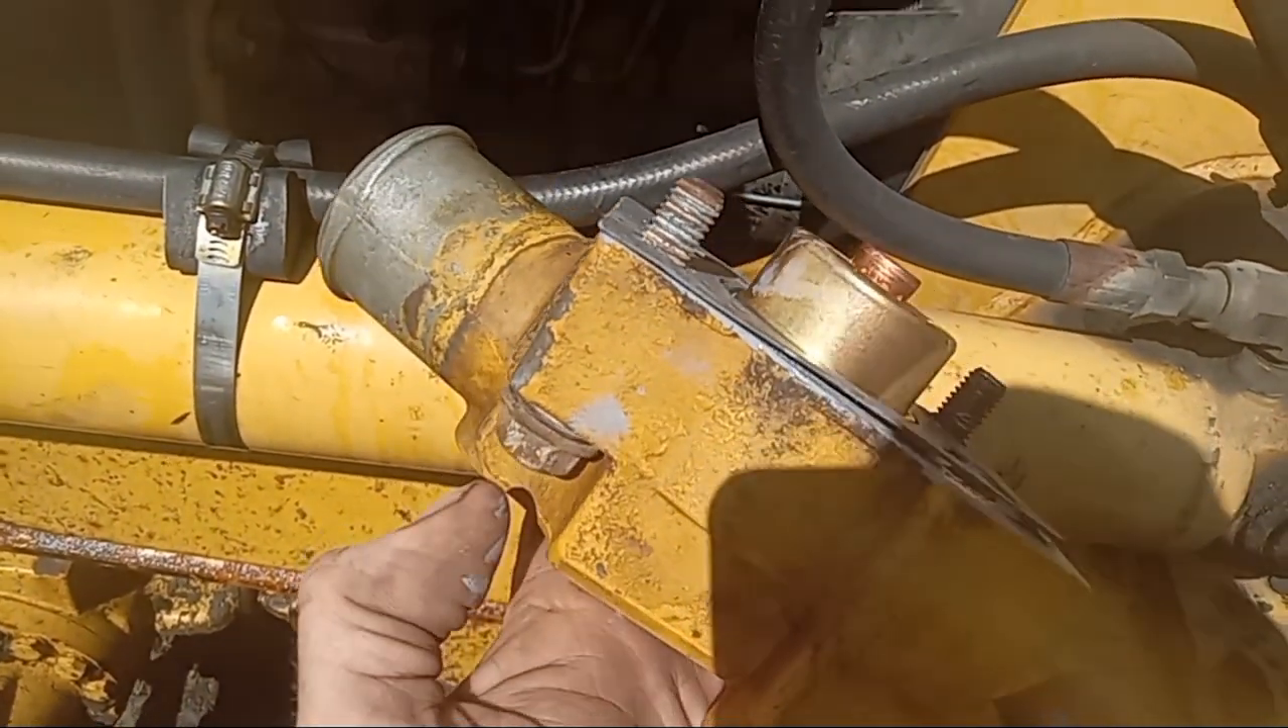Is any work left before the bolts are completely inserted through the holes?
No.